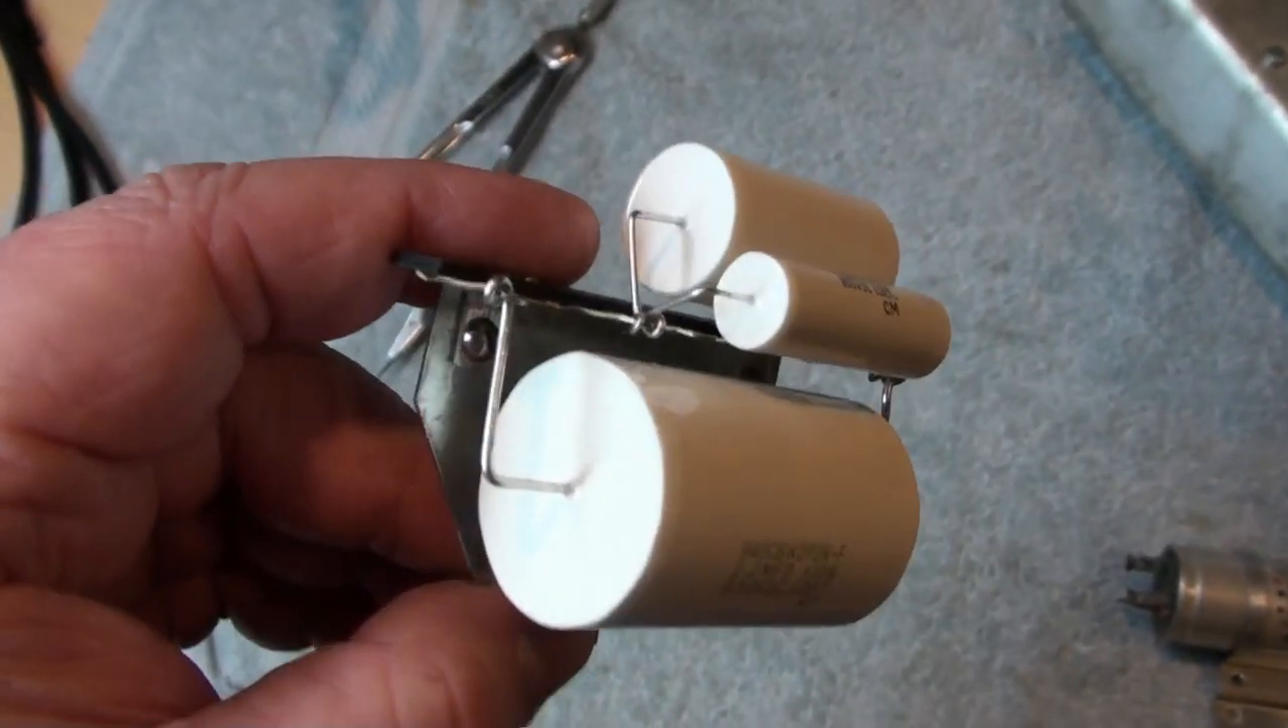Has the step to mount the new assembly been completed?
No.